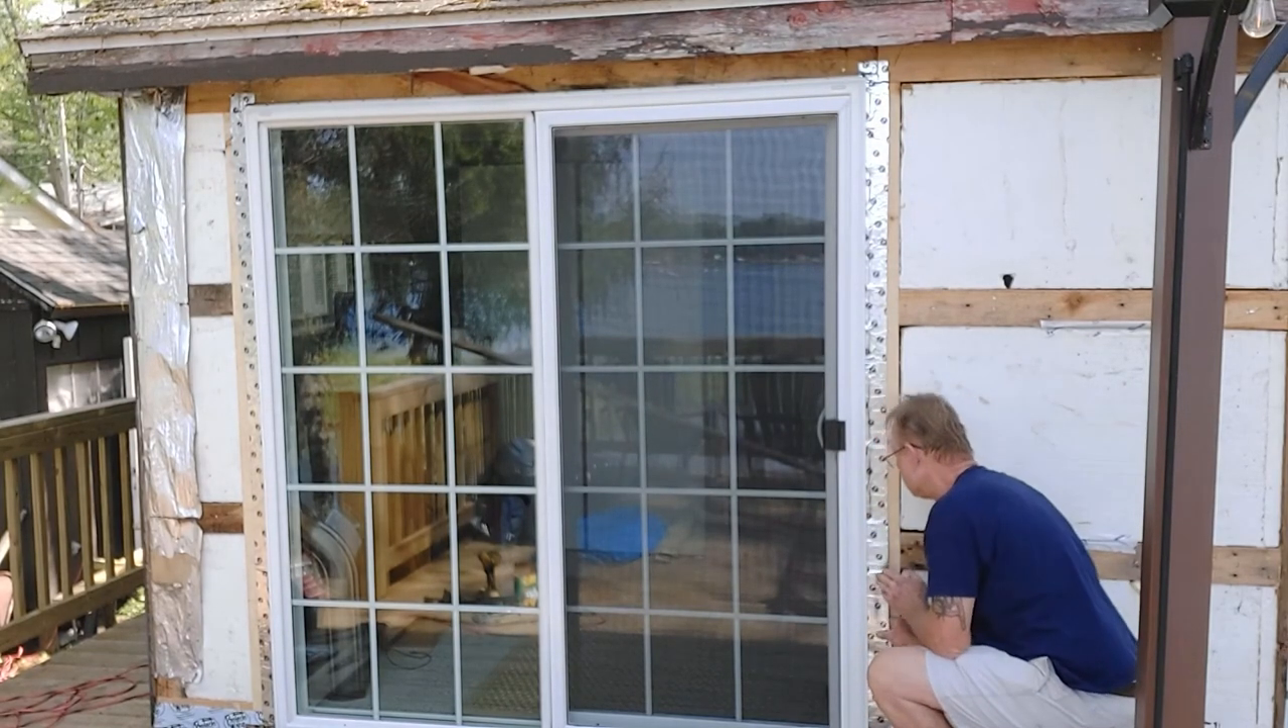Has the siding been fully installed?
No.